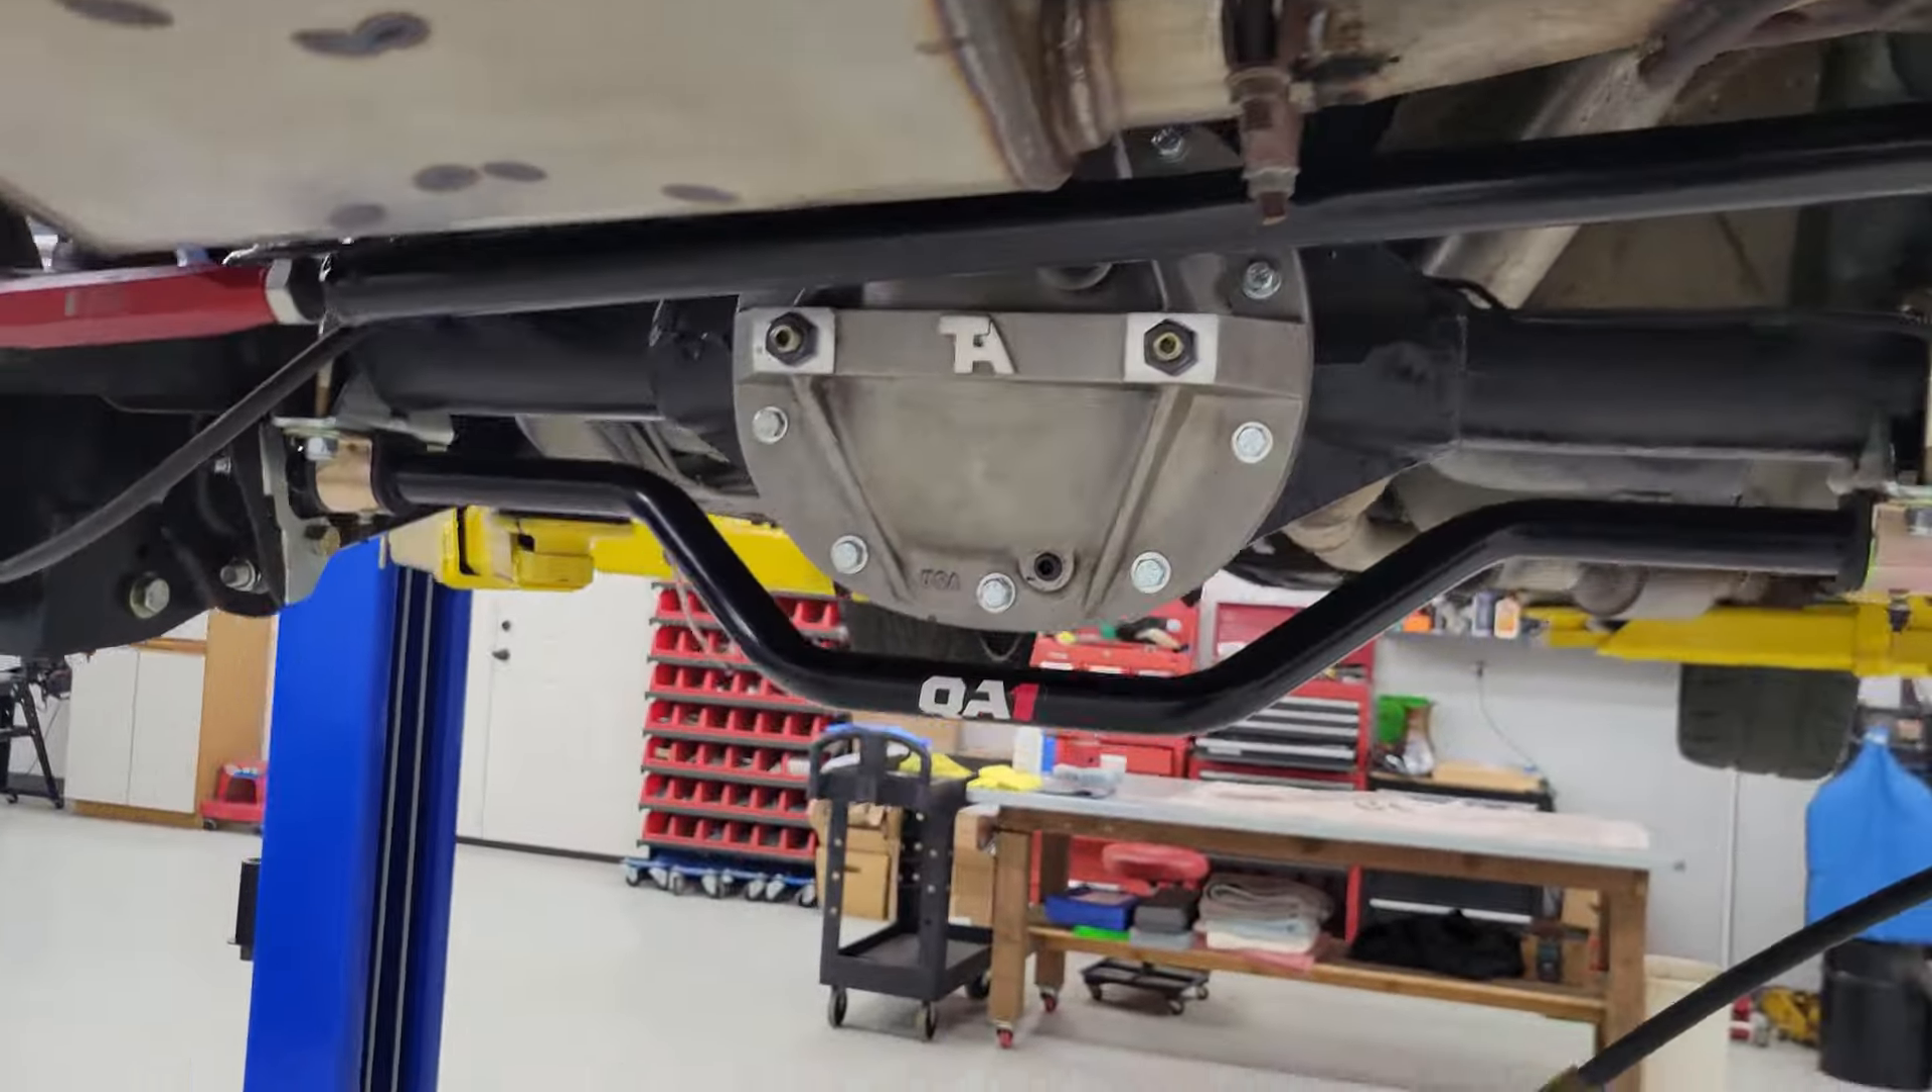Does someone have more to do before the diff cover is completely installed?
No.